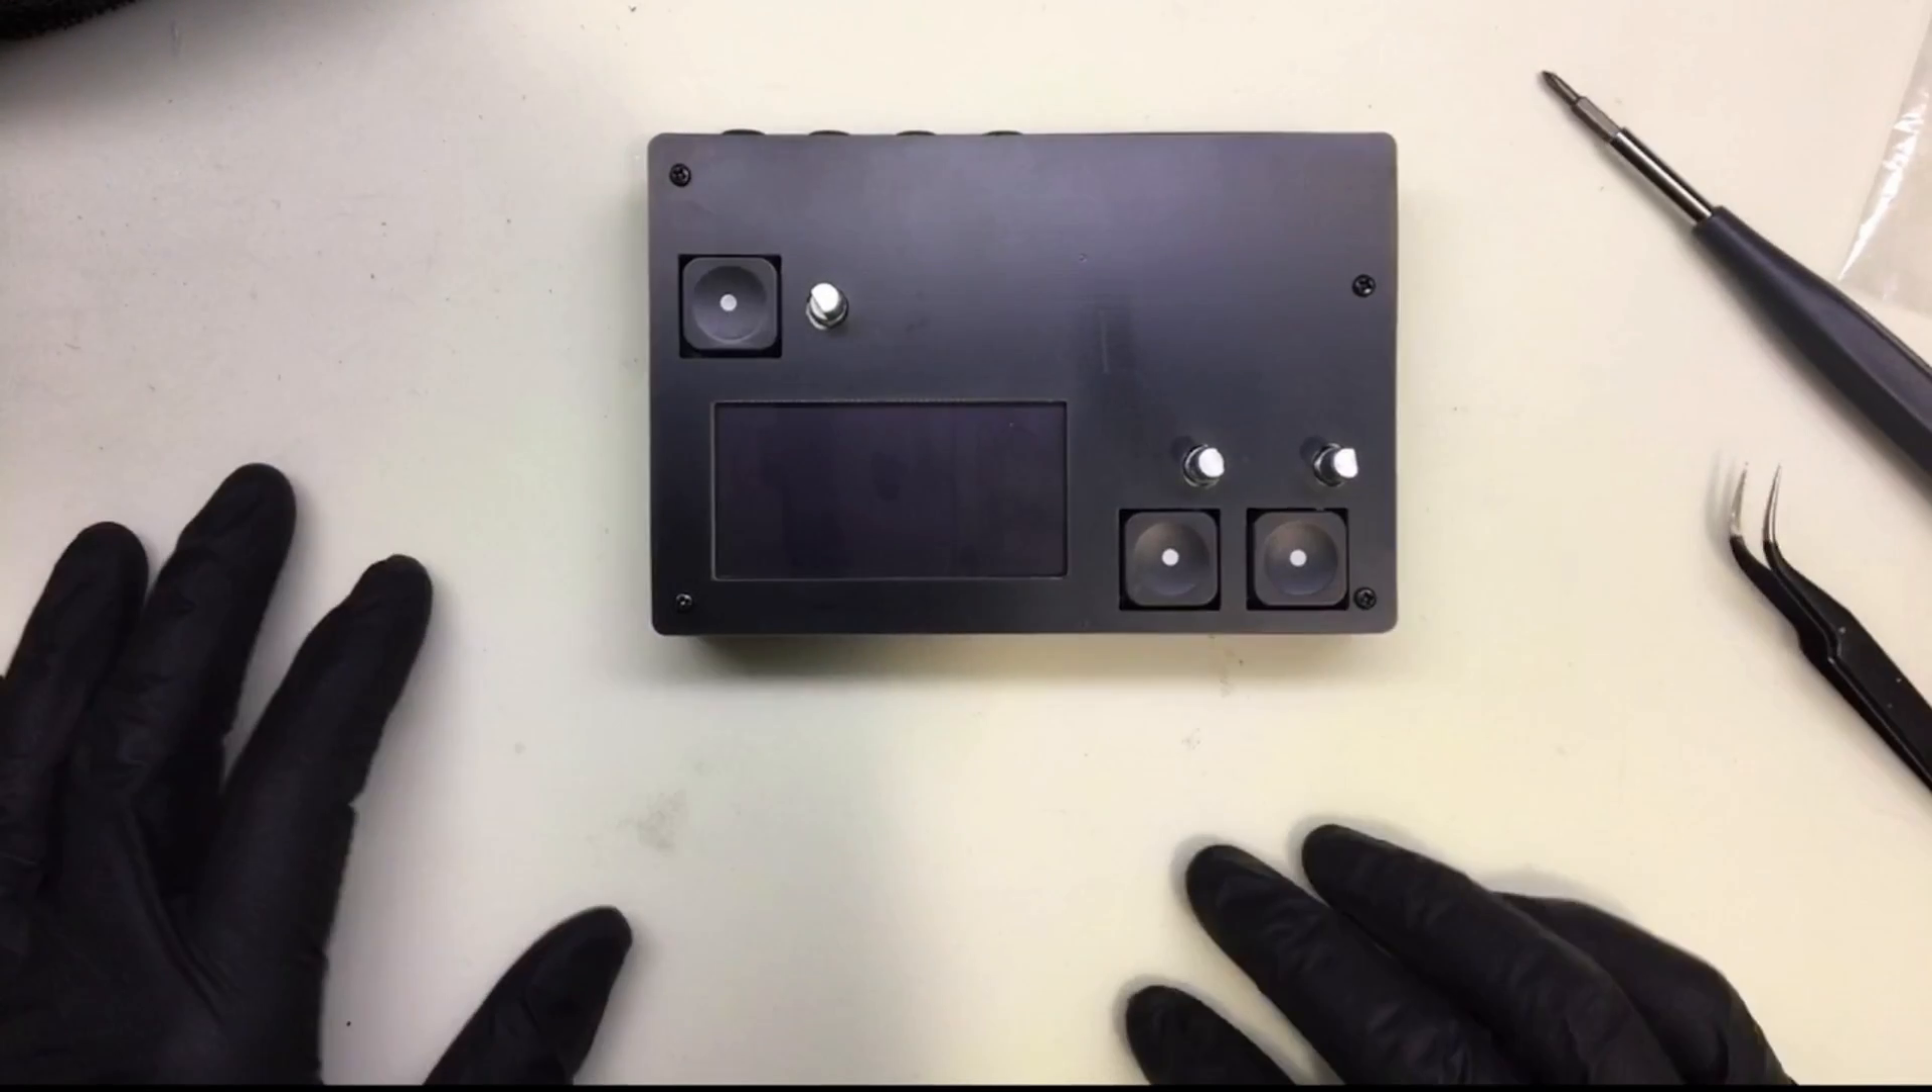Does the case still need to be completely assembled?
No.